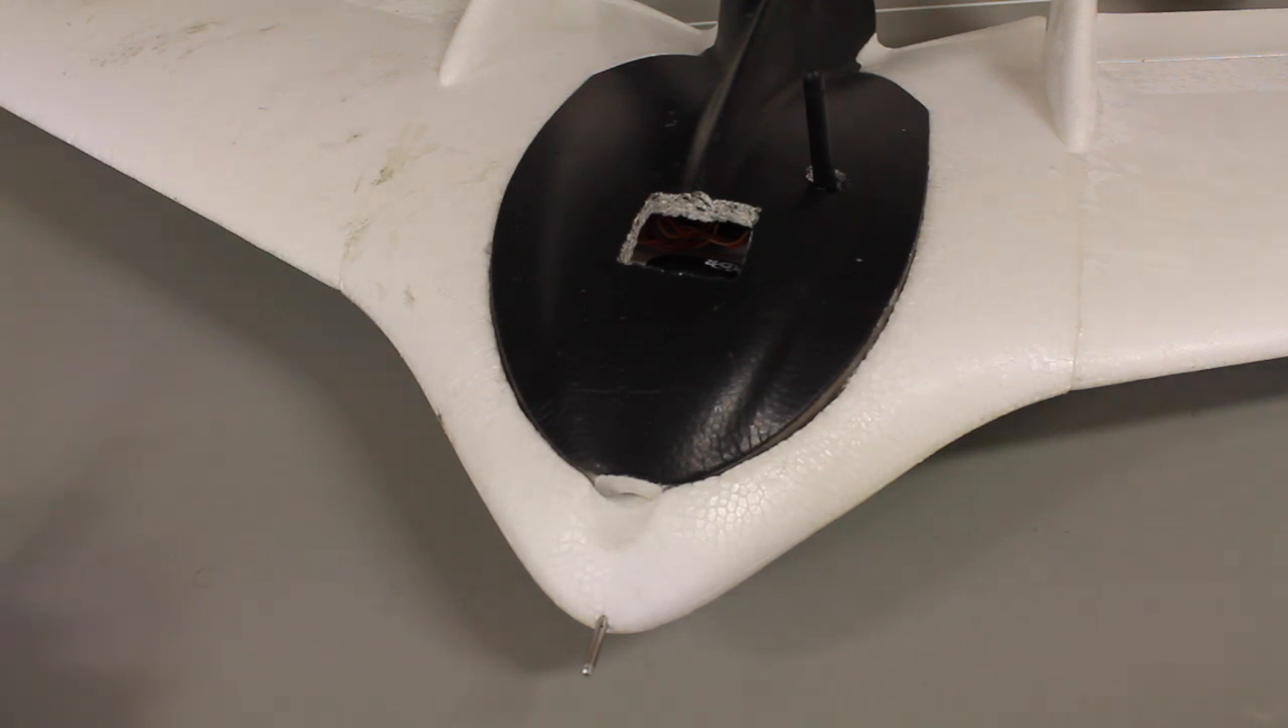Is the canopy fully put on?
Yes.